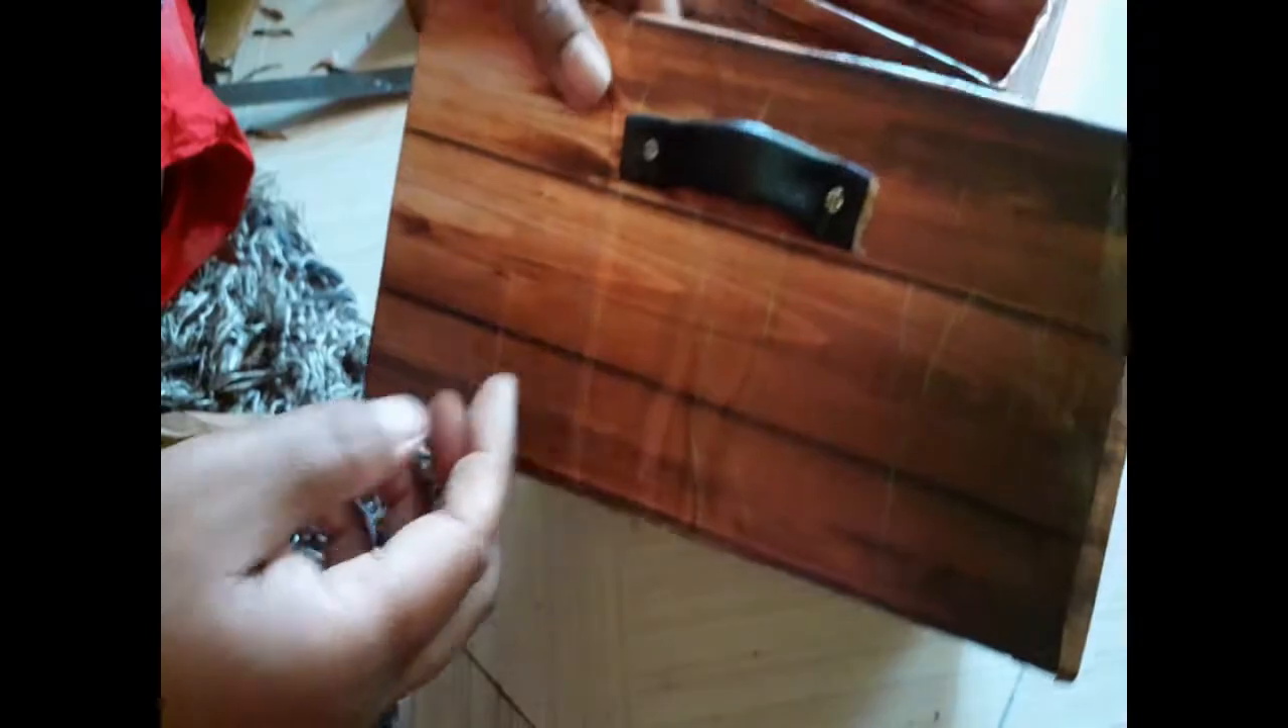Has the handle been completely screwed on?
Yes.